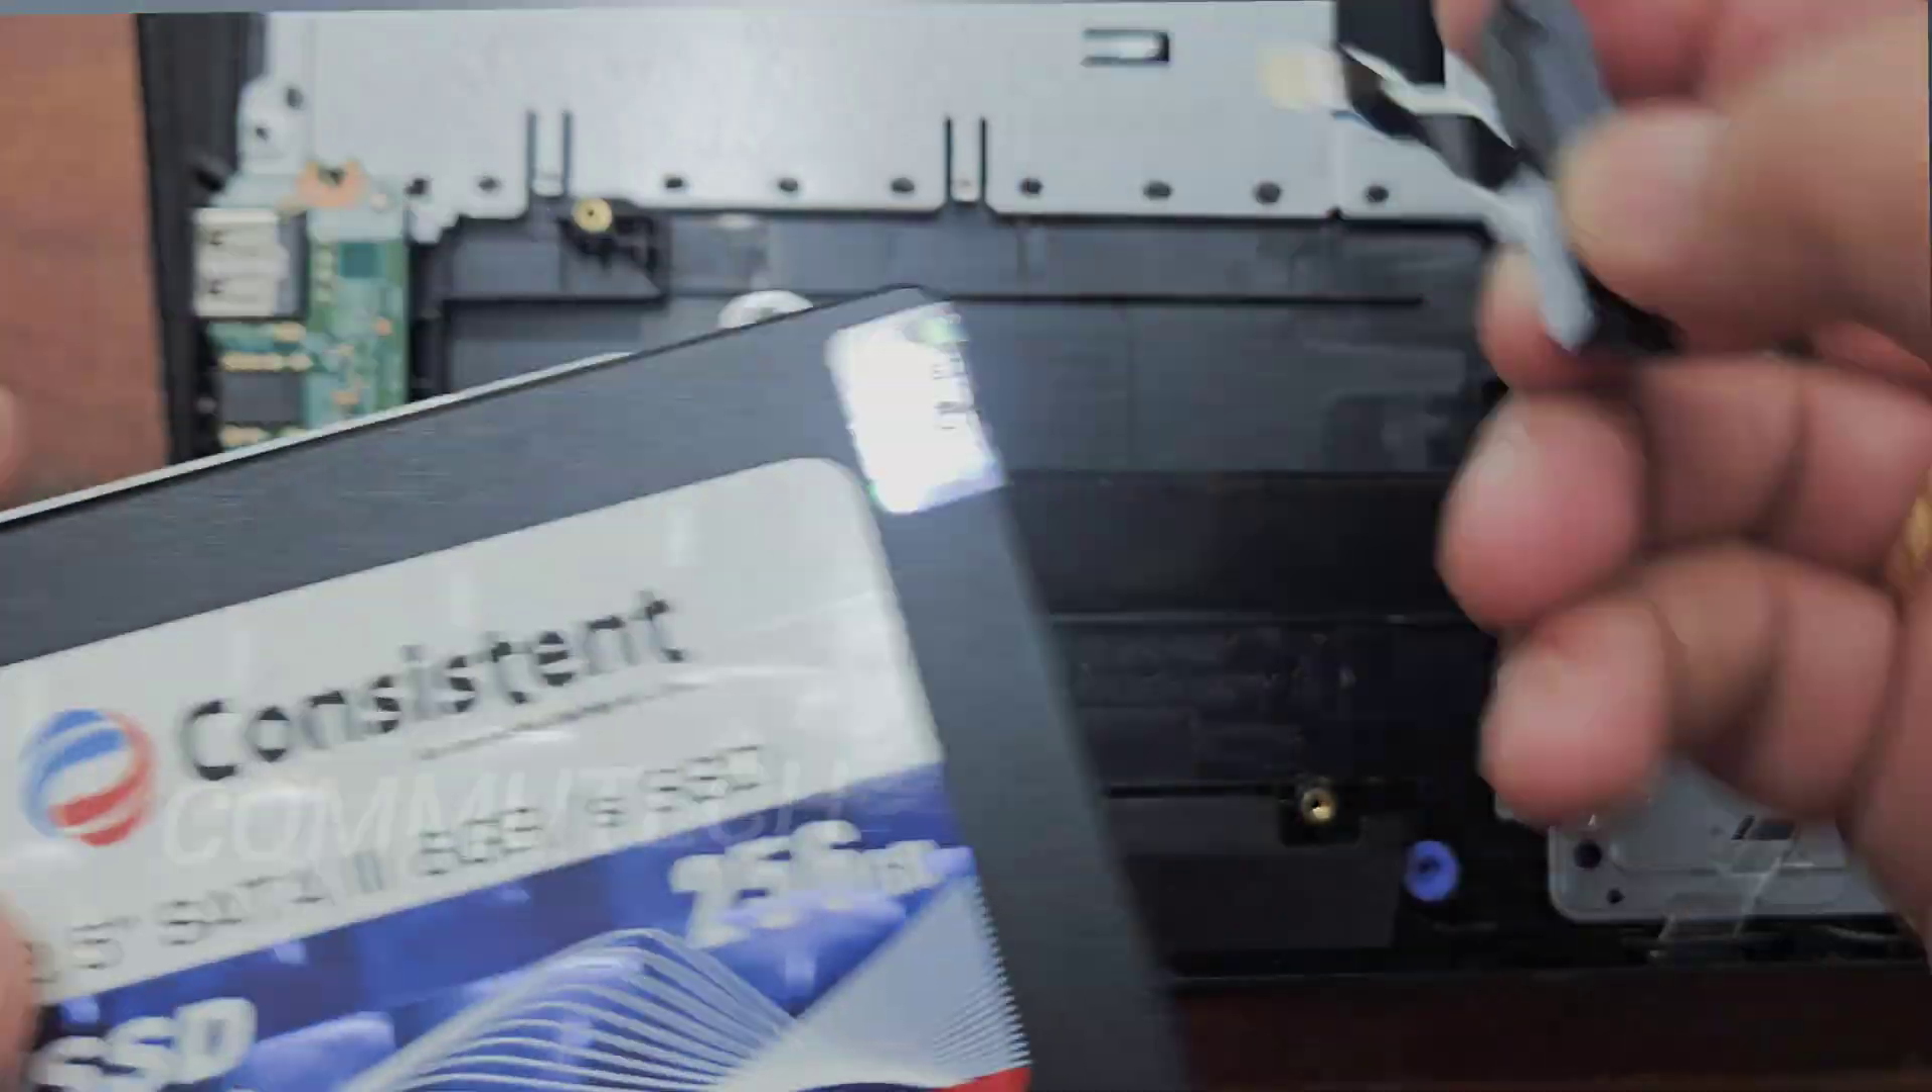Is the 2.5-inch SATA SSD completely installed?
No.